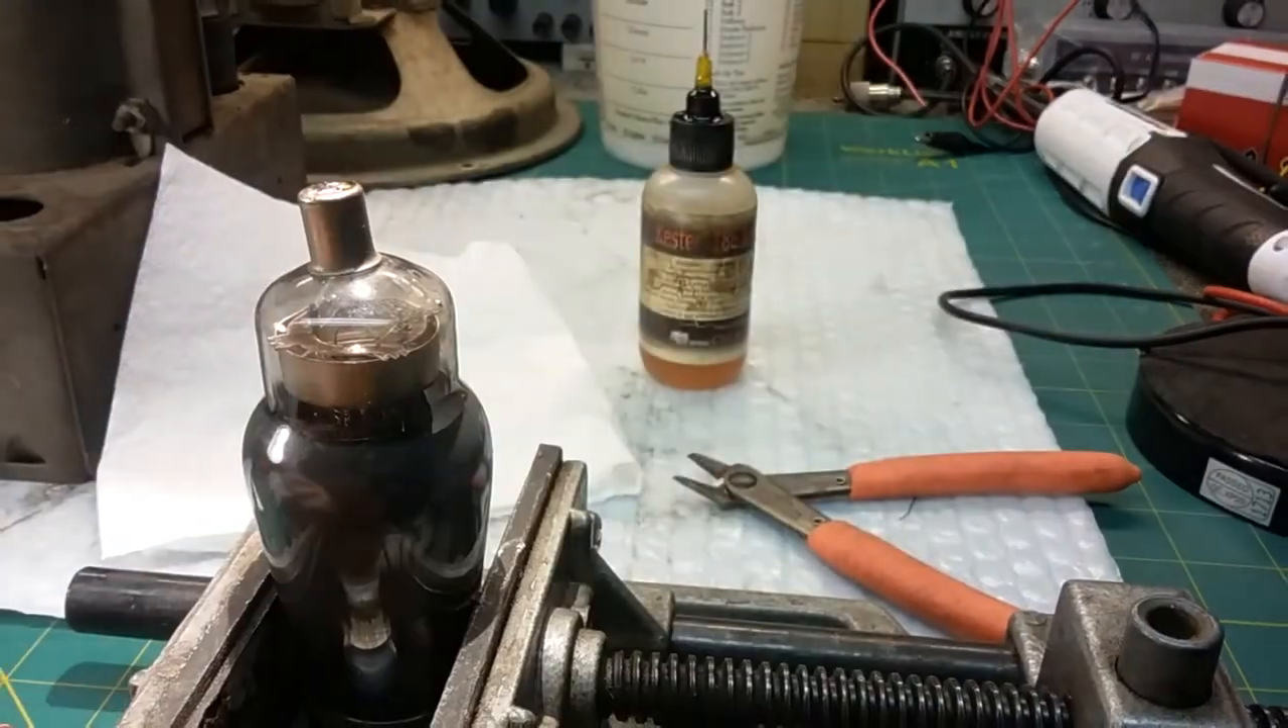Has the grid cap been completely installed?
Yes.